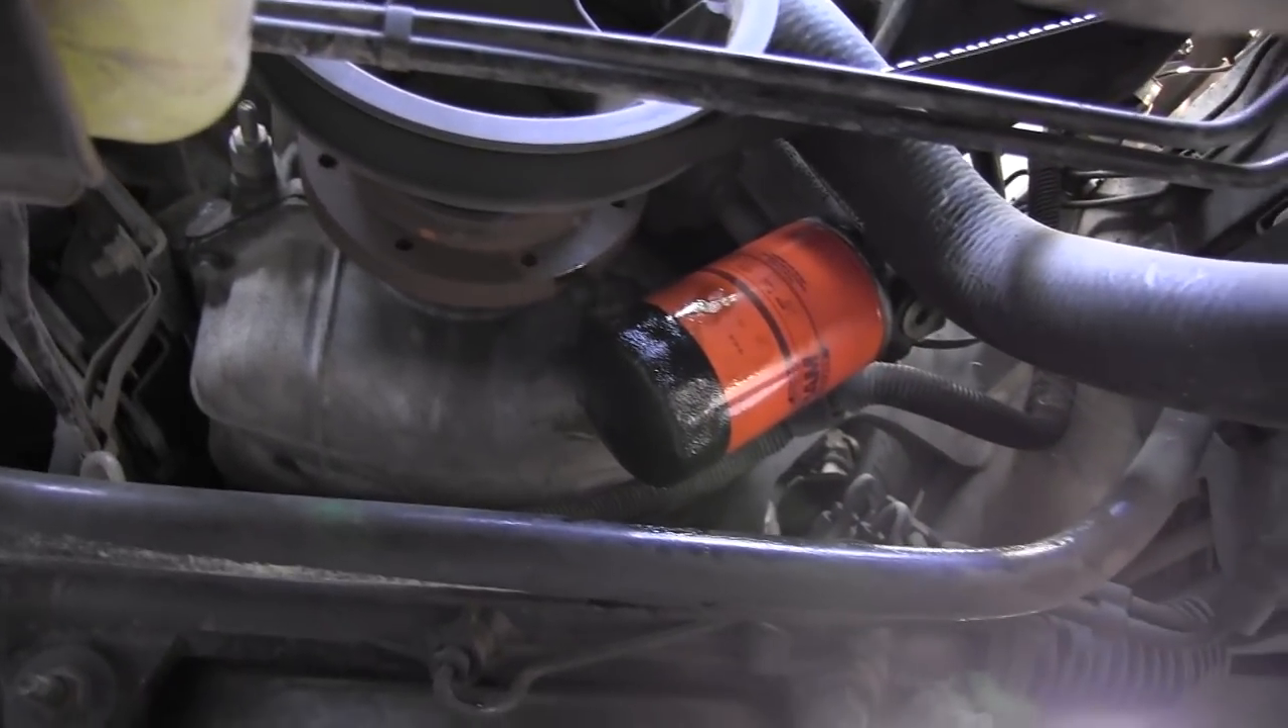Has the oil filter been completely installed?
Yes.